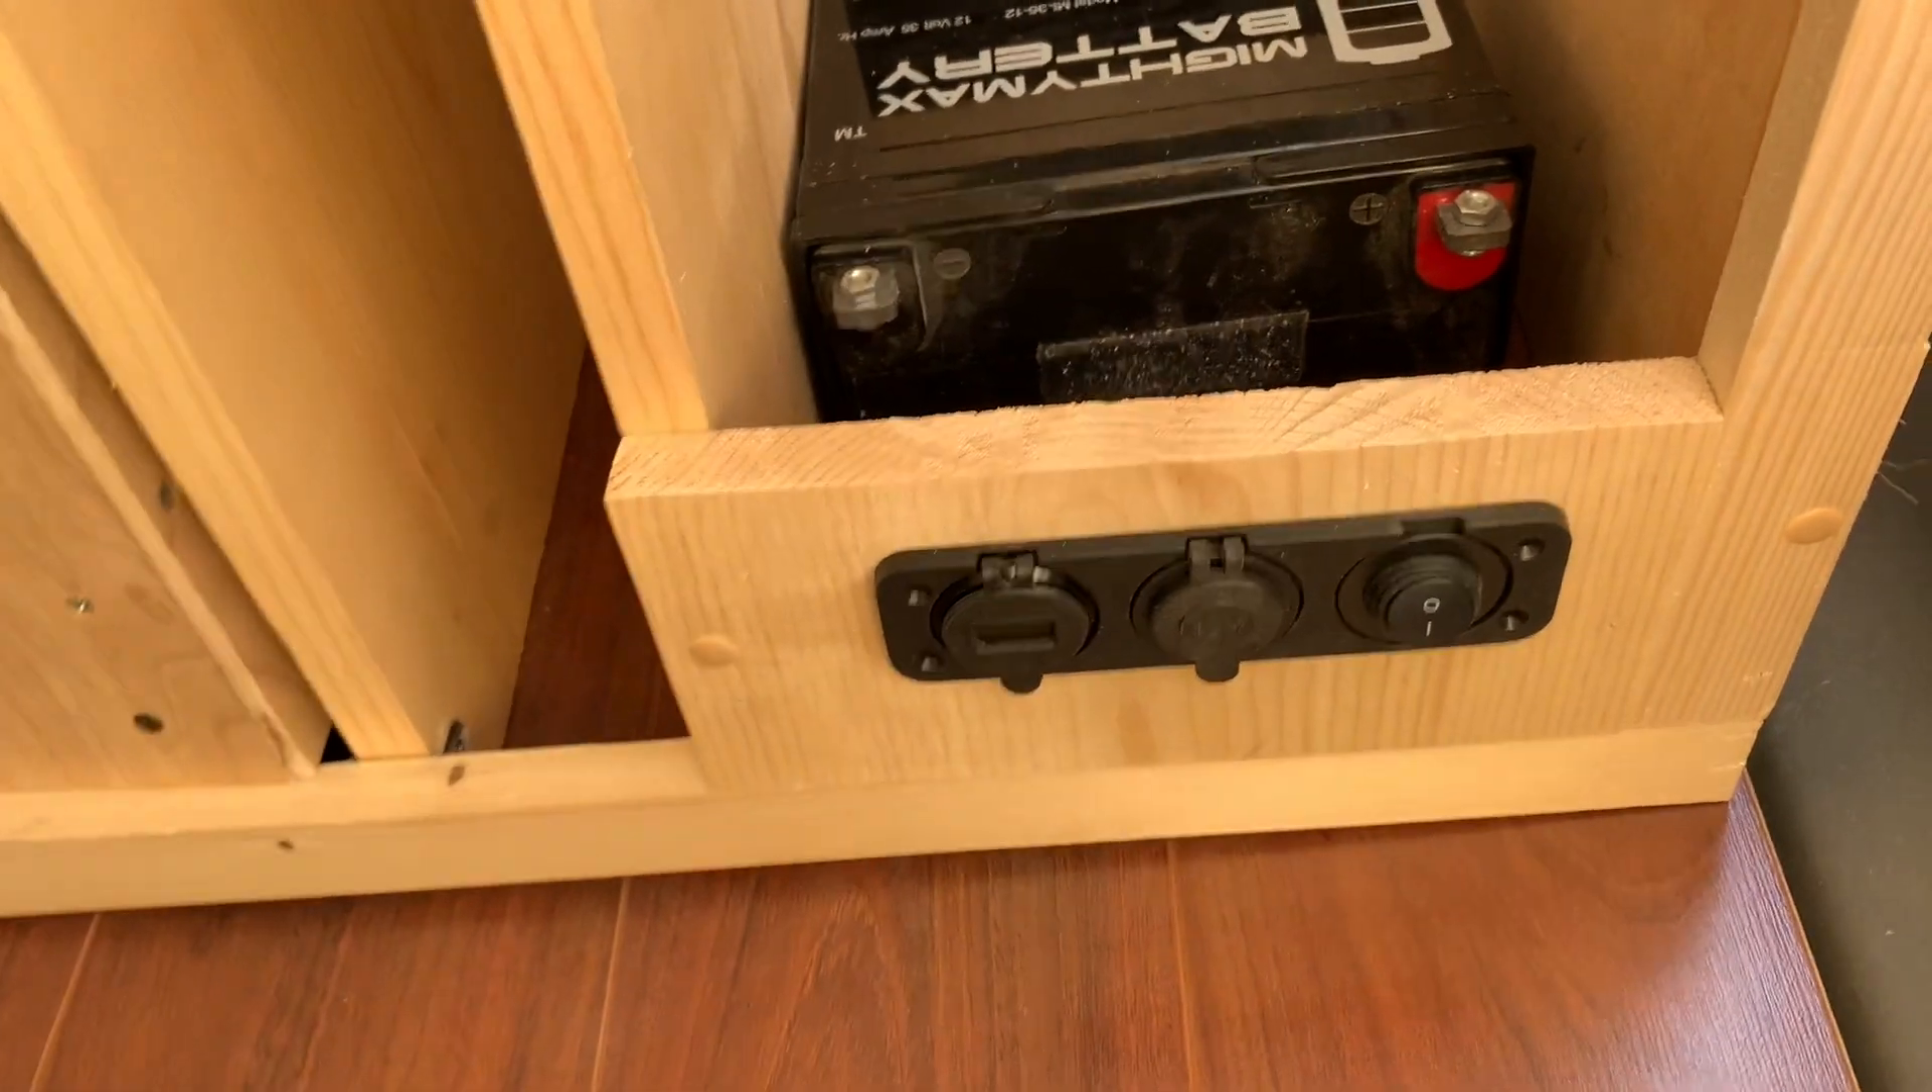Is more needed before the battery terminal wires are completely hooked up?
Yes.